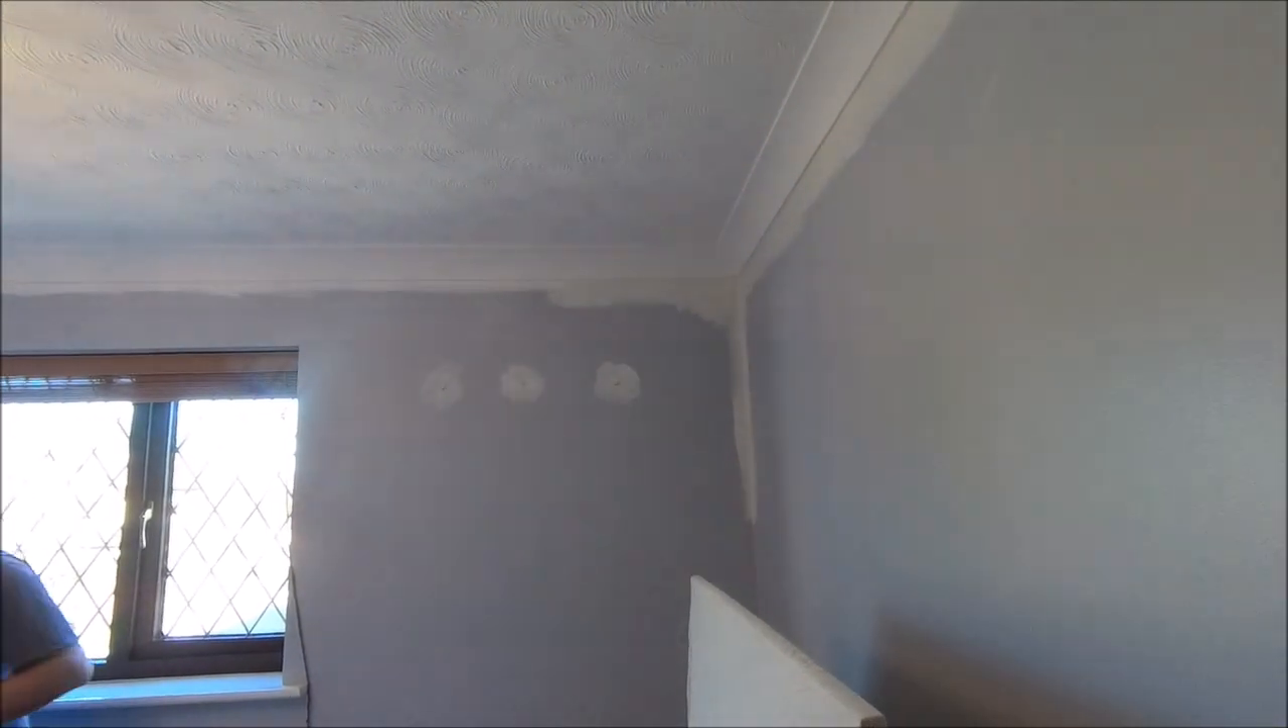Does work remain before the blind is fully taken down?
Yes.